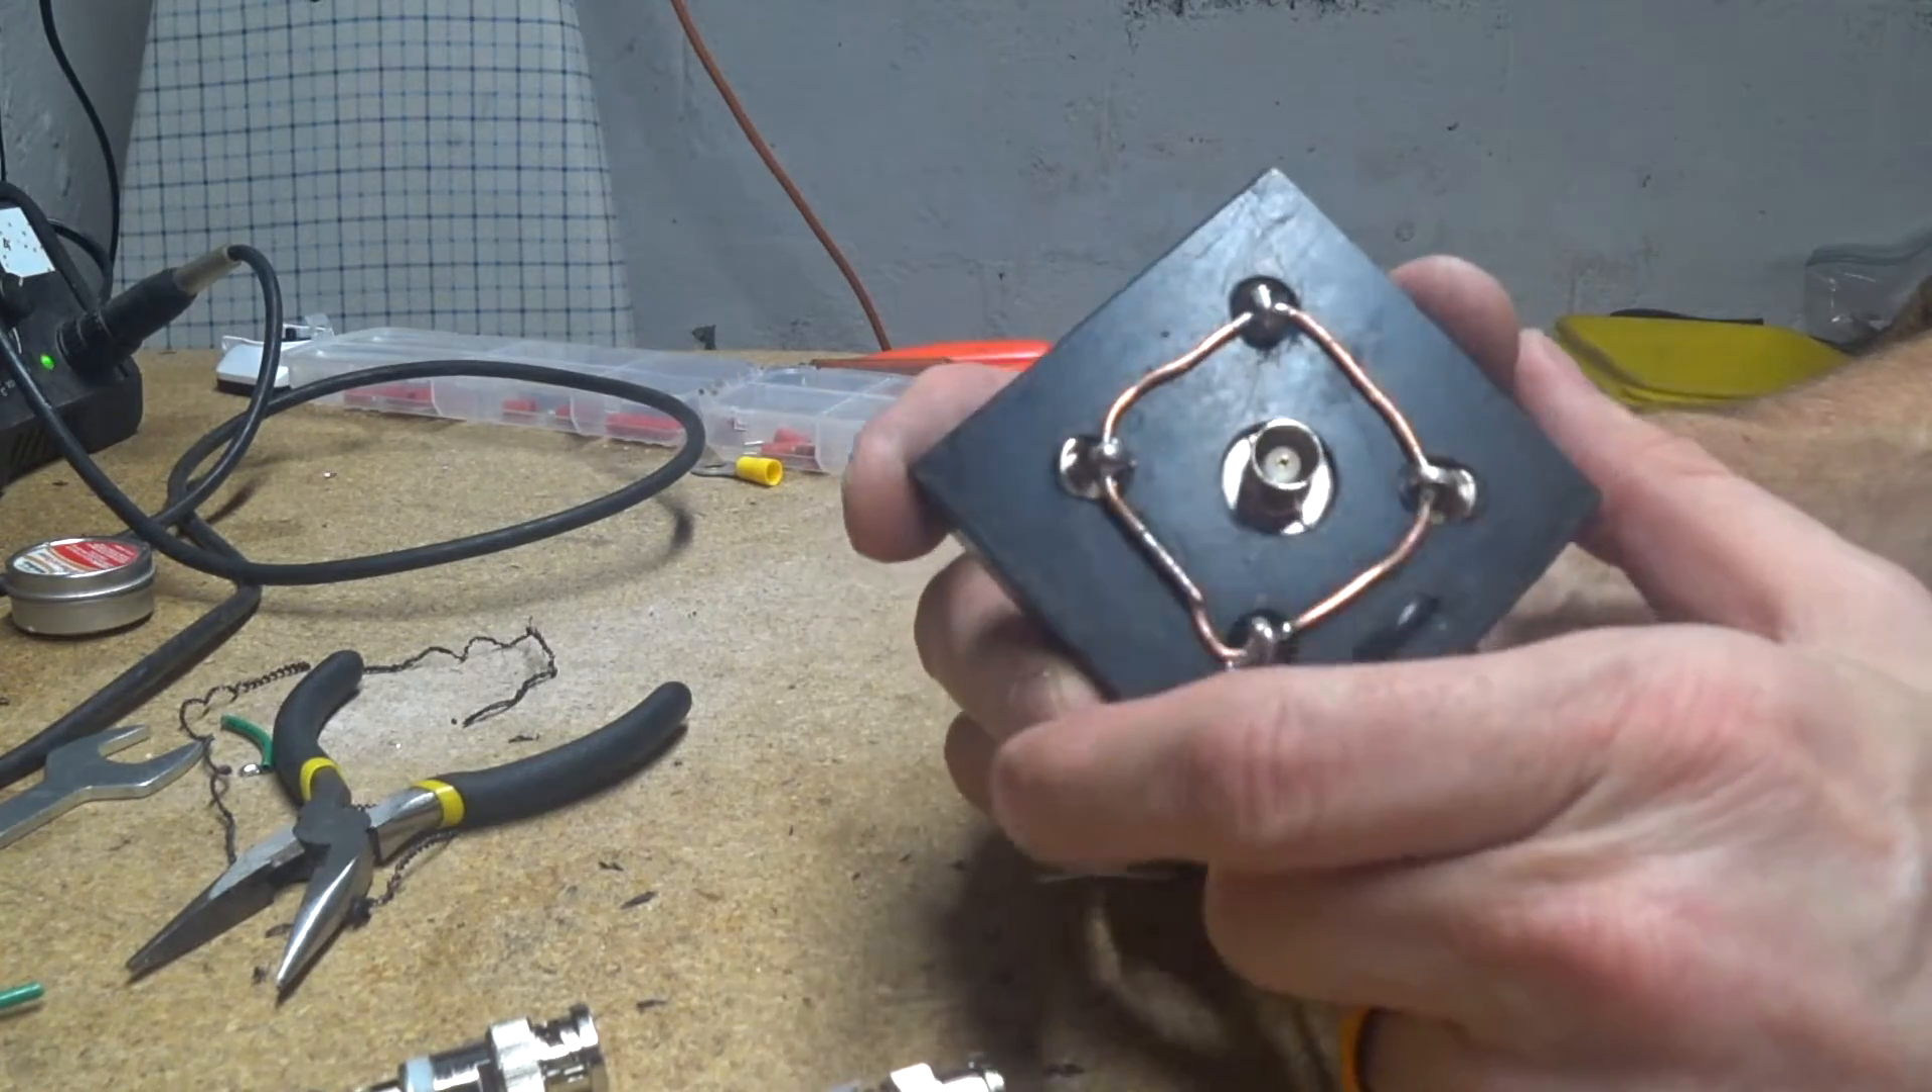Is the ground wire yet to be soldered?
No.